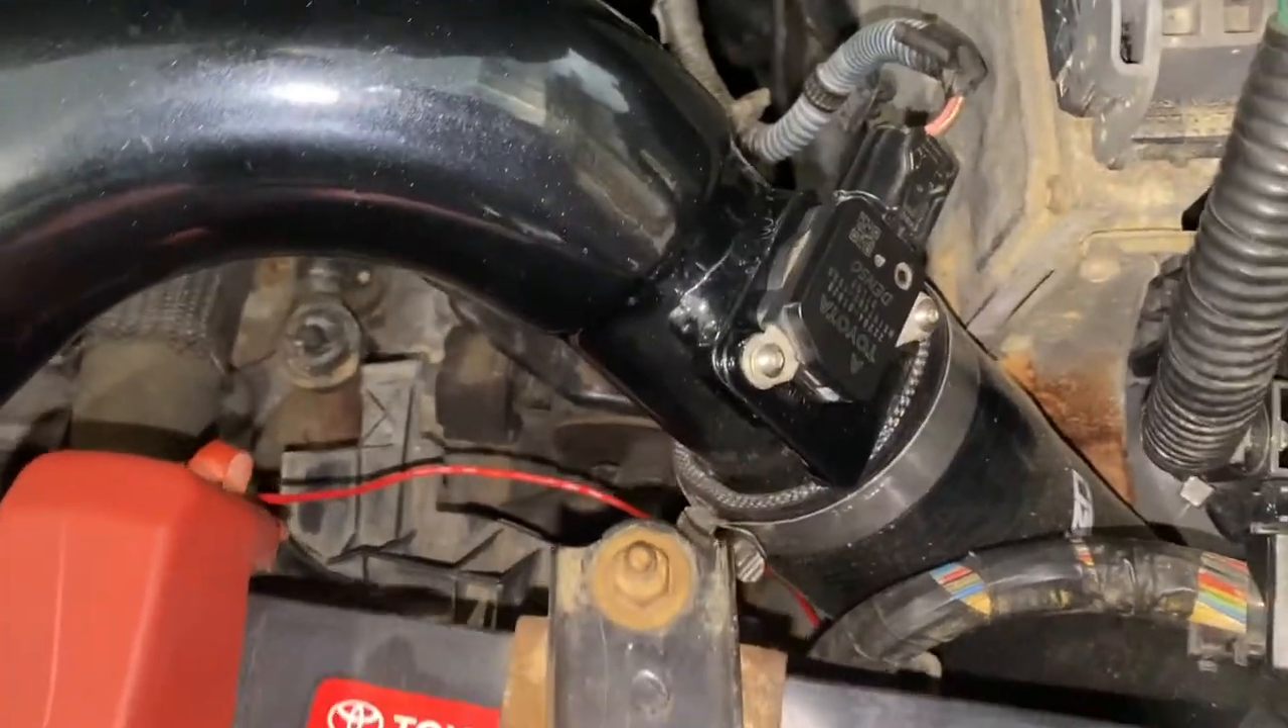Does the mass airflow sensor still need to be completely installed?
No.